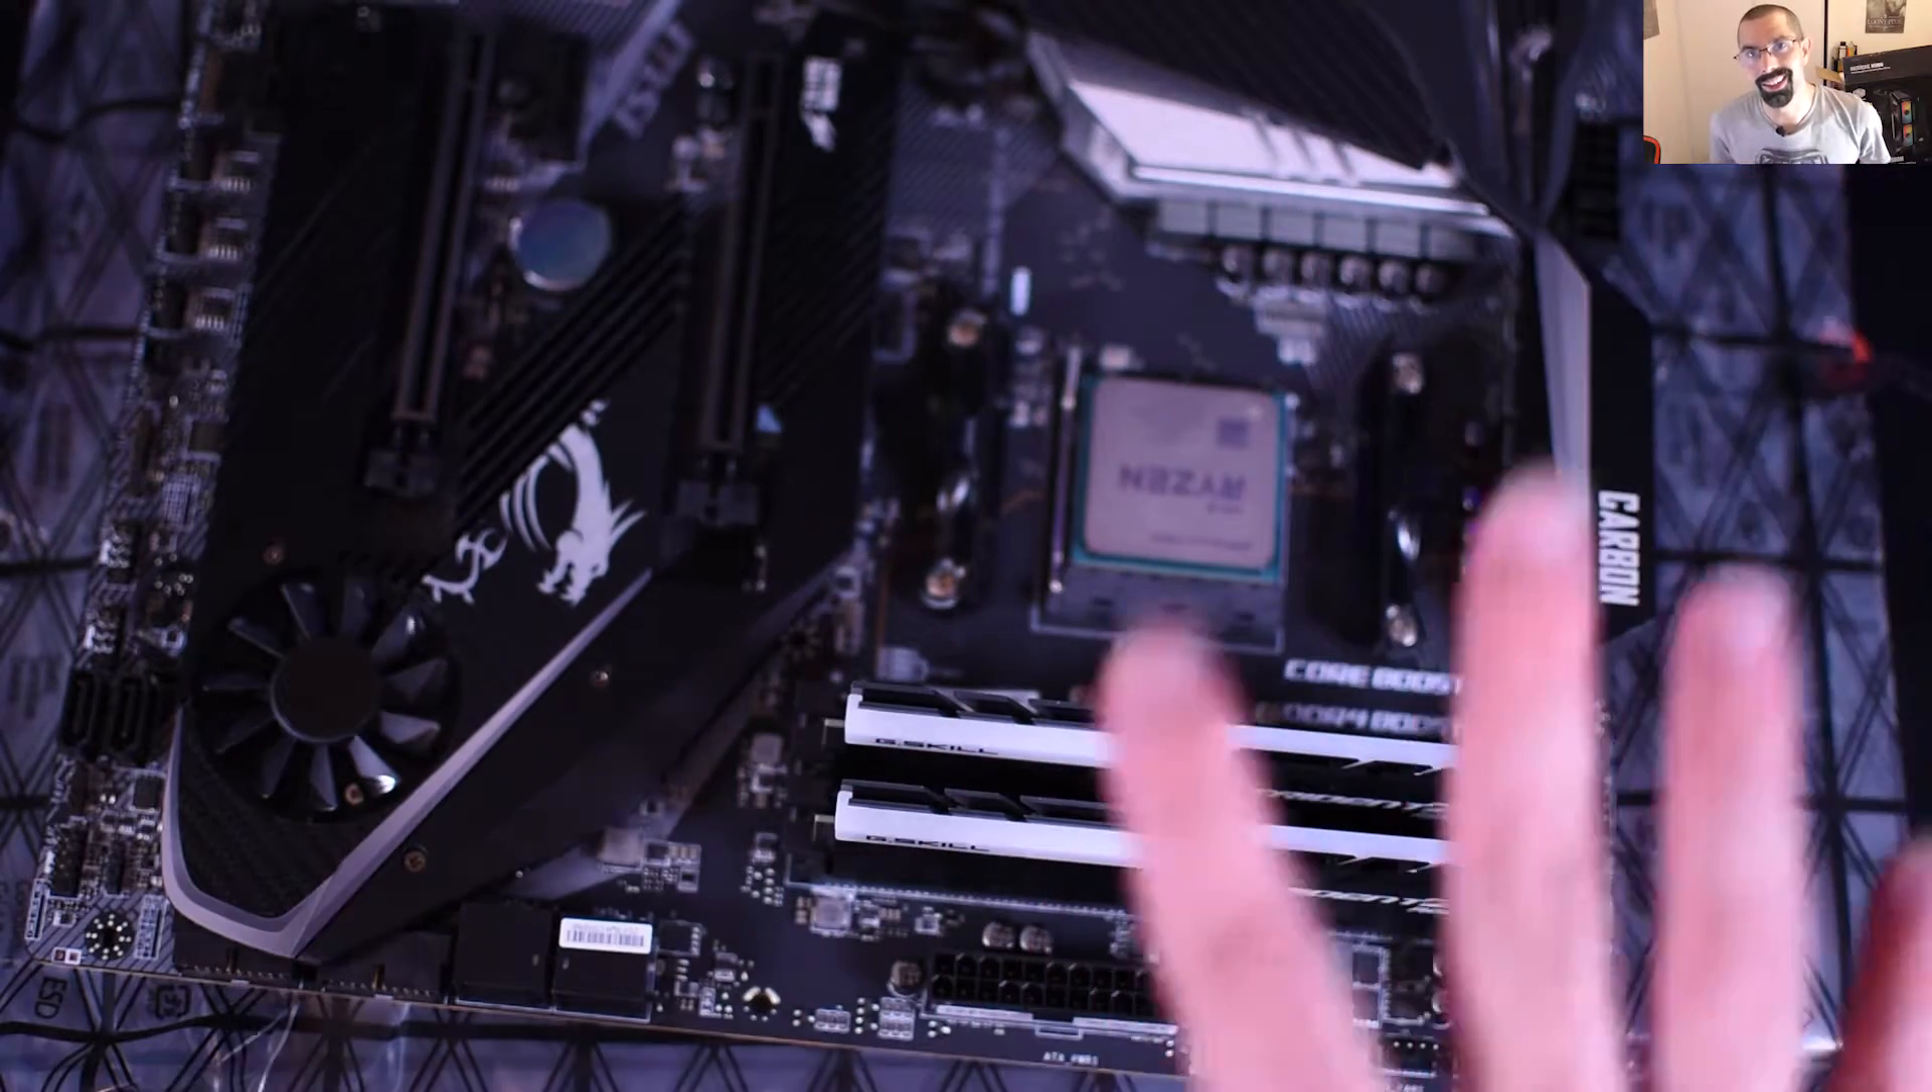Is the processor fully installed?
Yes.